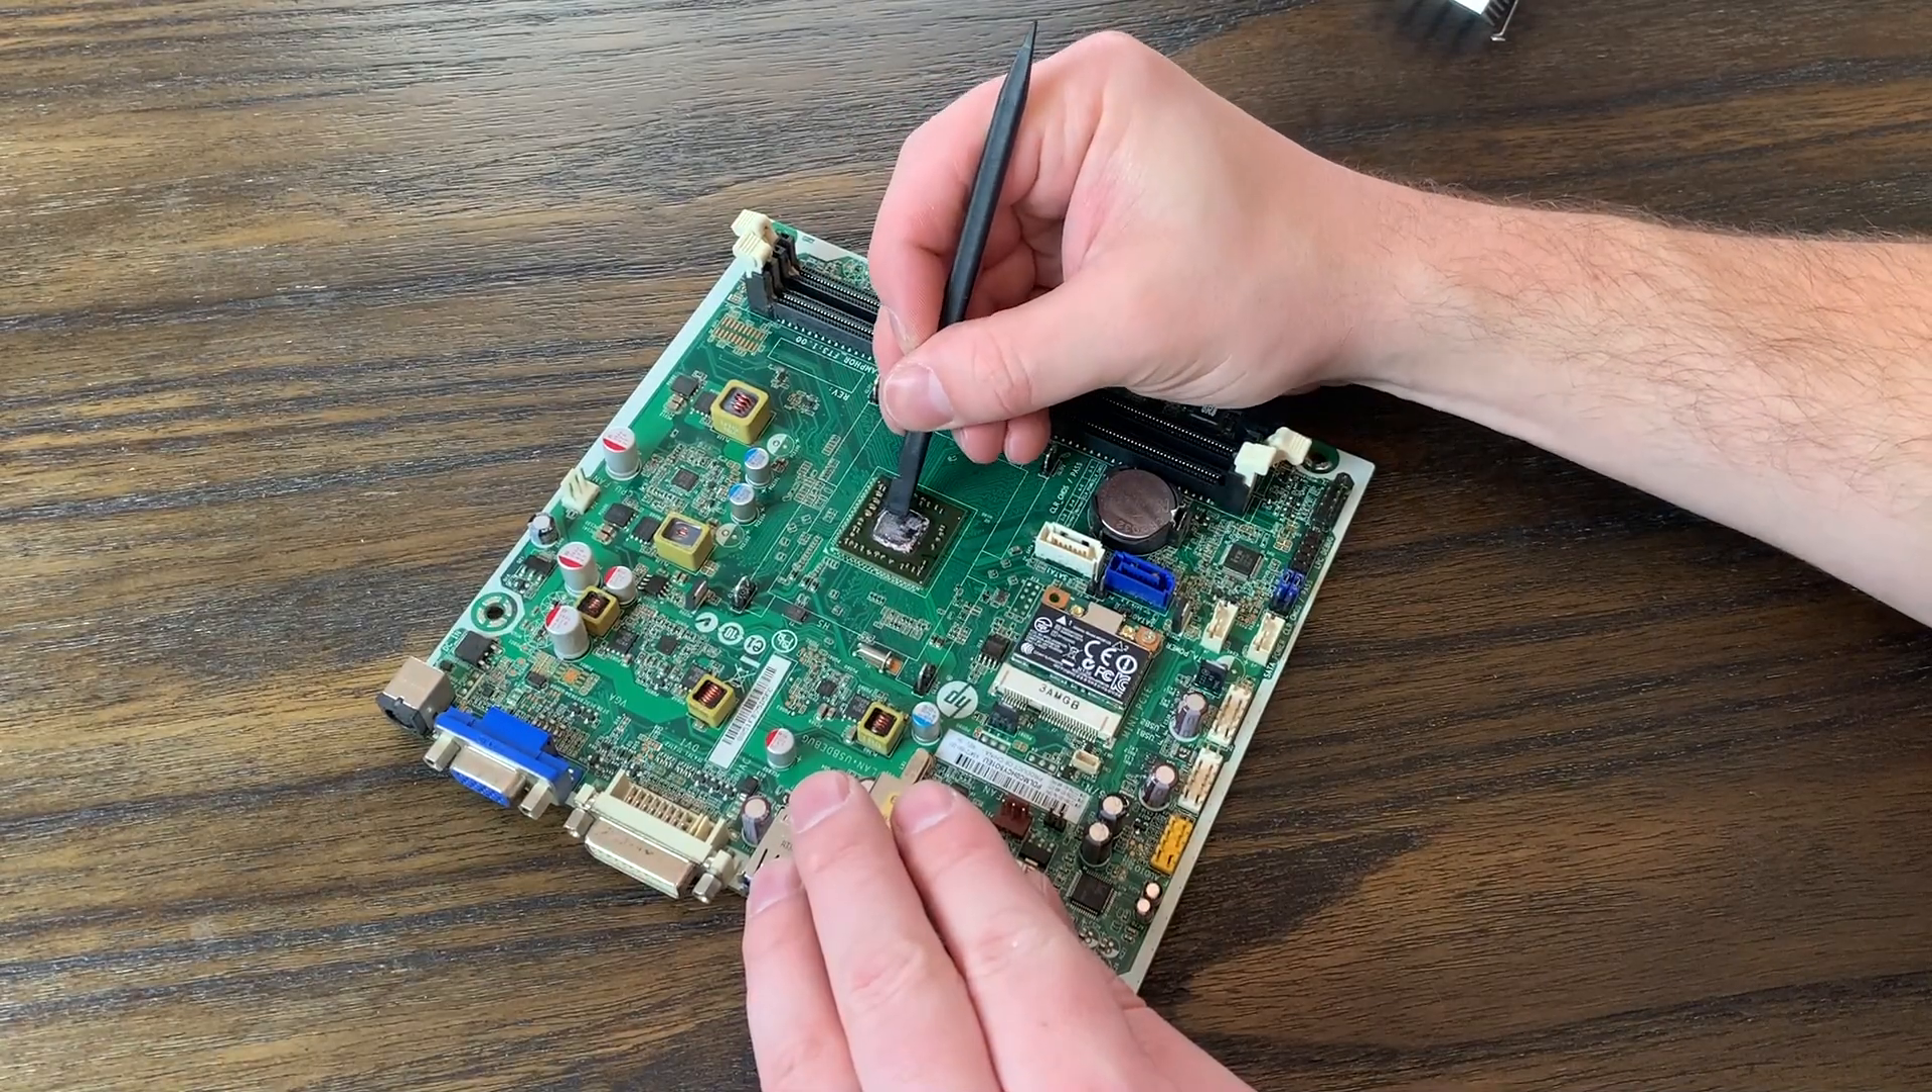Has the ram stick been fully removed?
Yes.